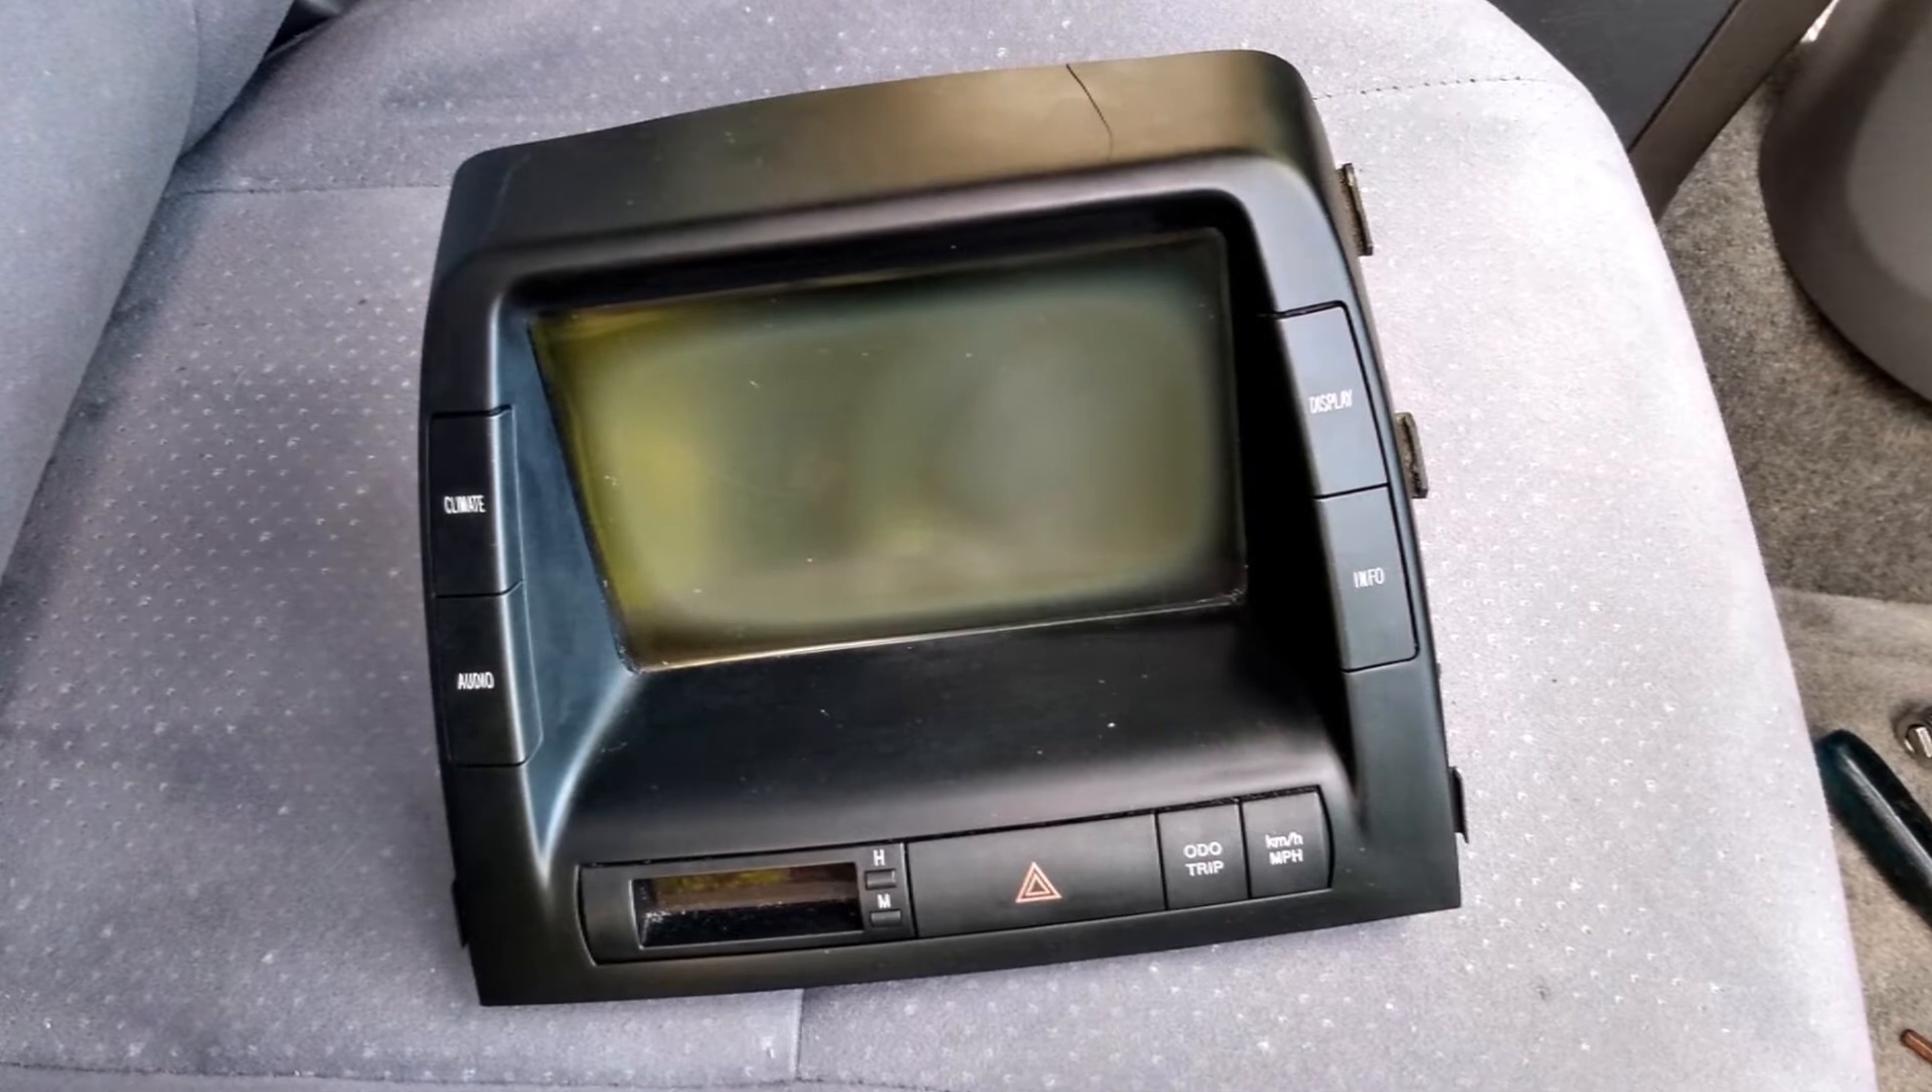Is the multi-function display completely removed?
Yes.